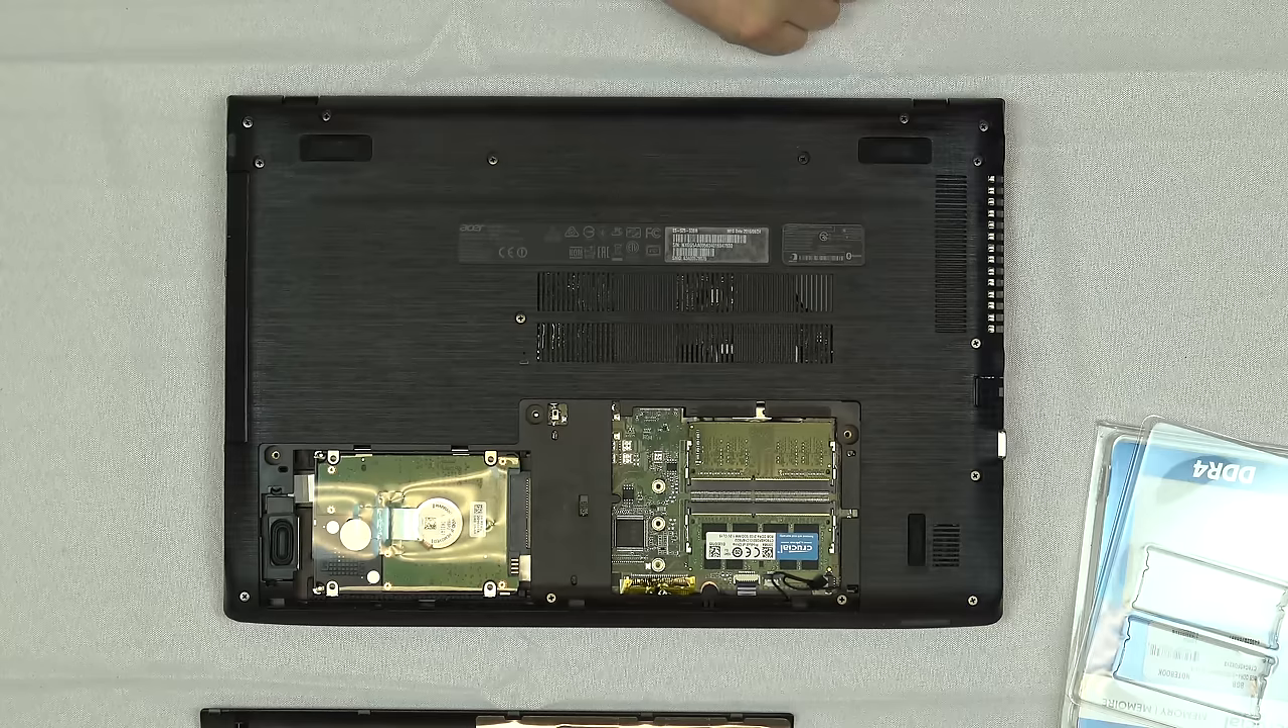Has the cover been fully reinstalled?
No.